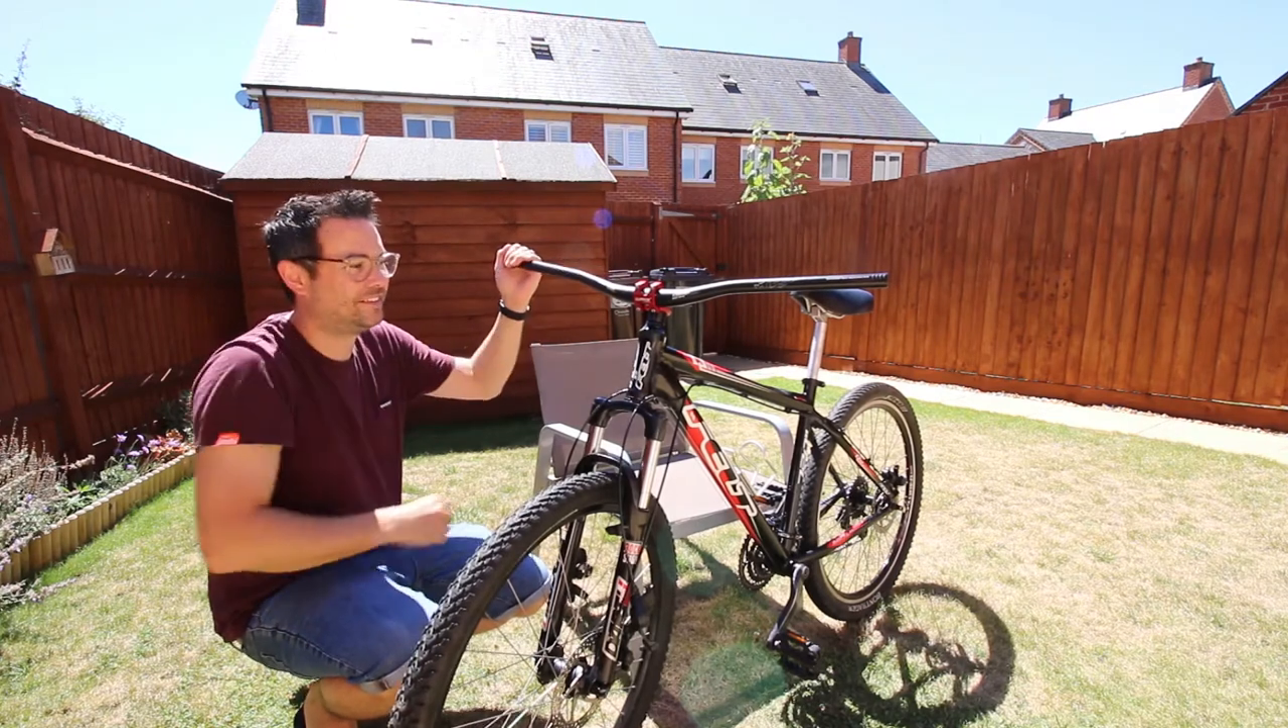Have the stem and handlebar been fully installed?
Yes.